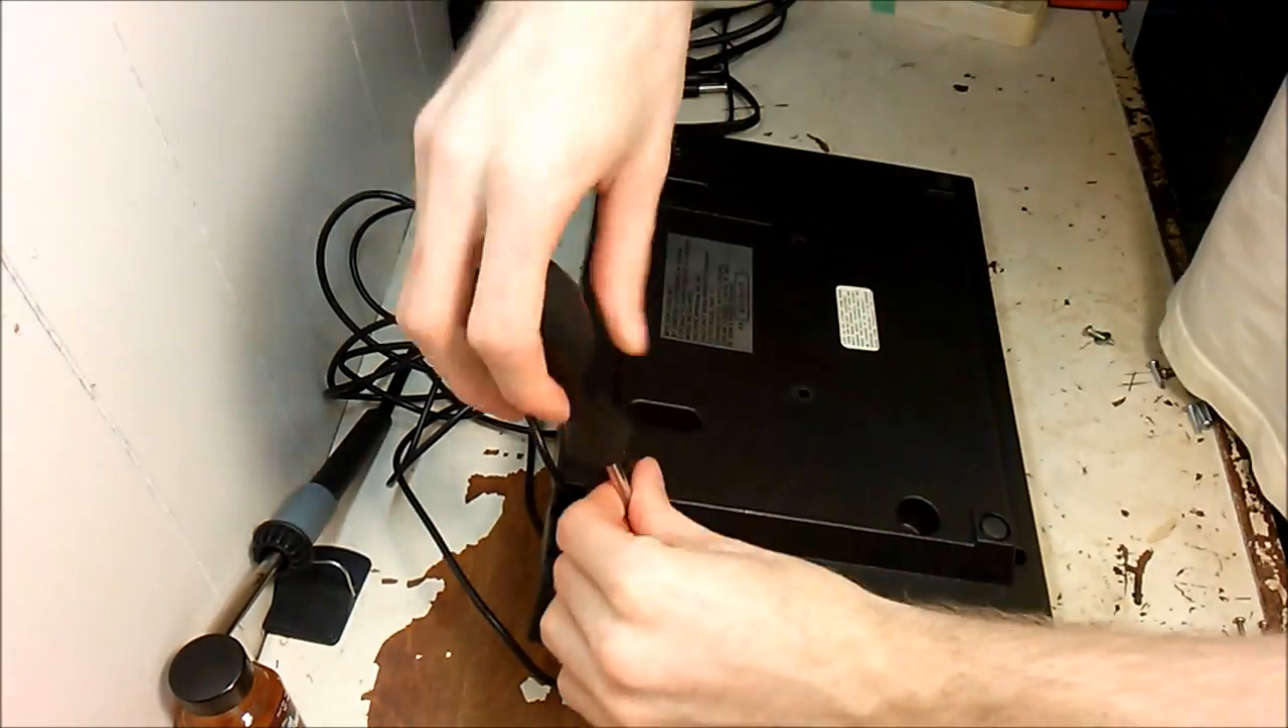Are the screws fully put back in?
No.